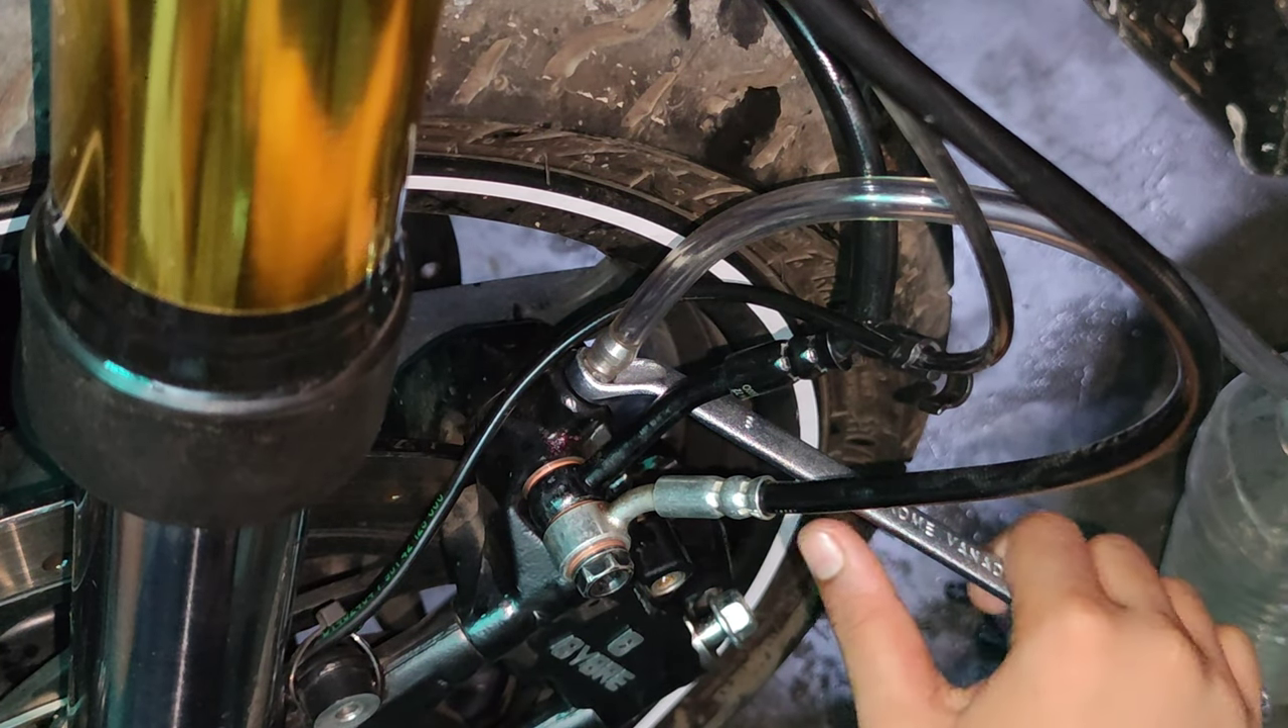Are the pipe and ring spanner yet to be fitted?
No.